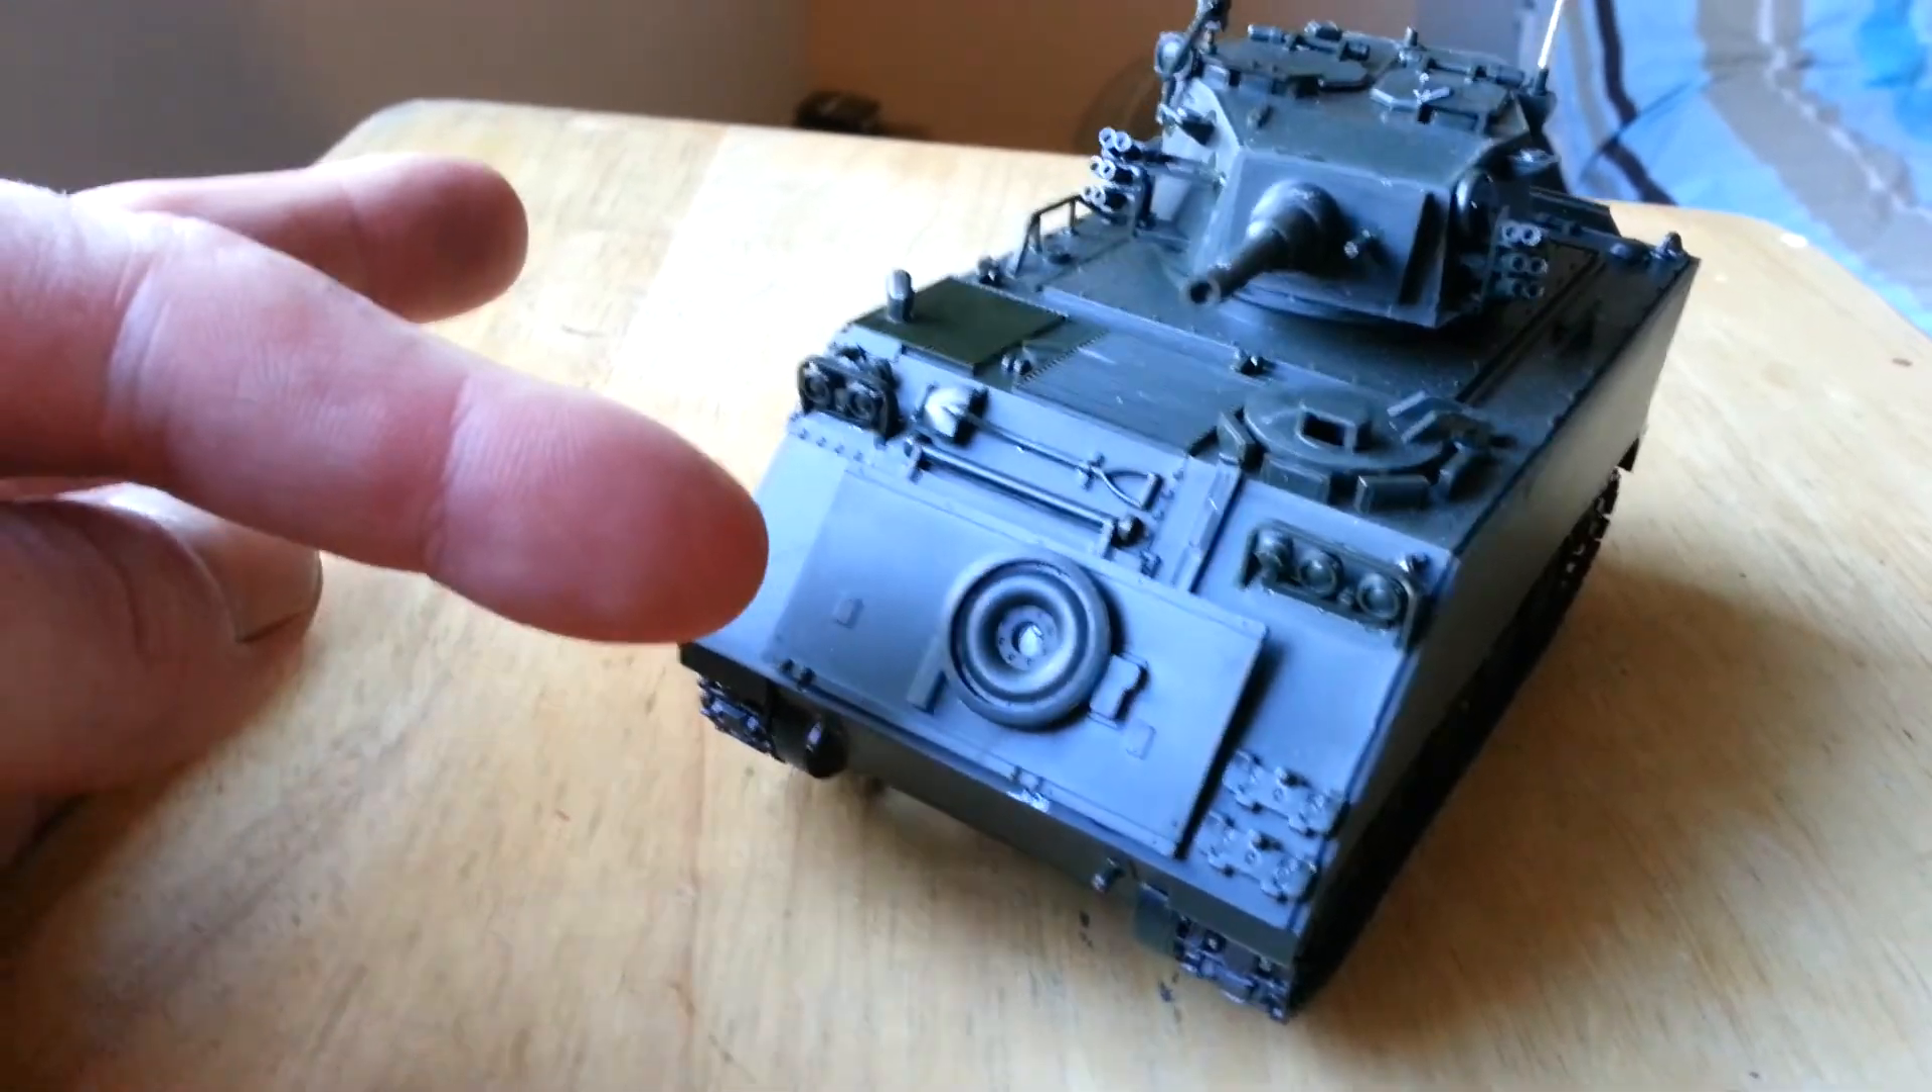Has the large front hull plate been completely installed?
Yes.